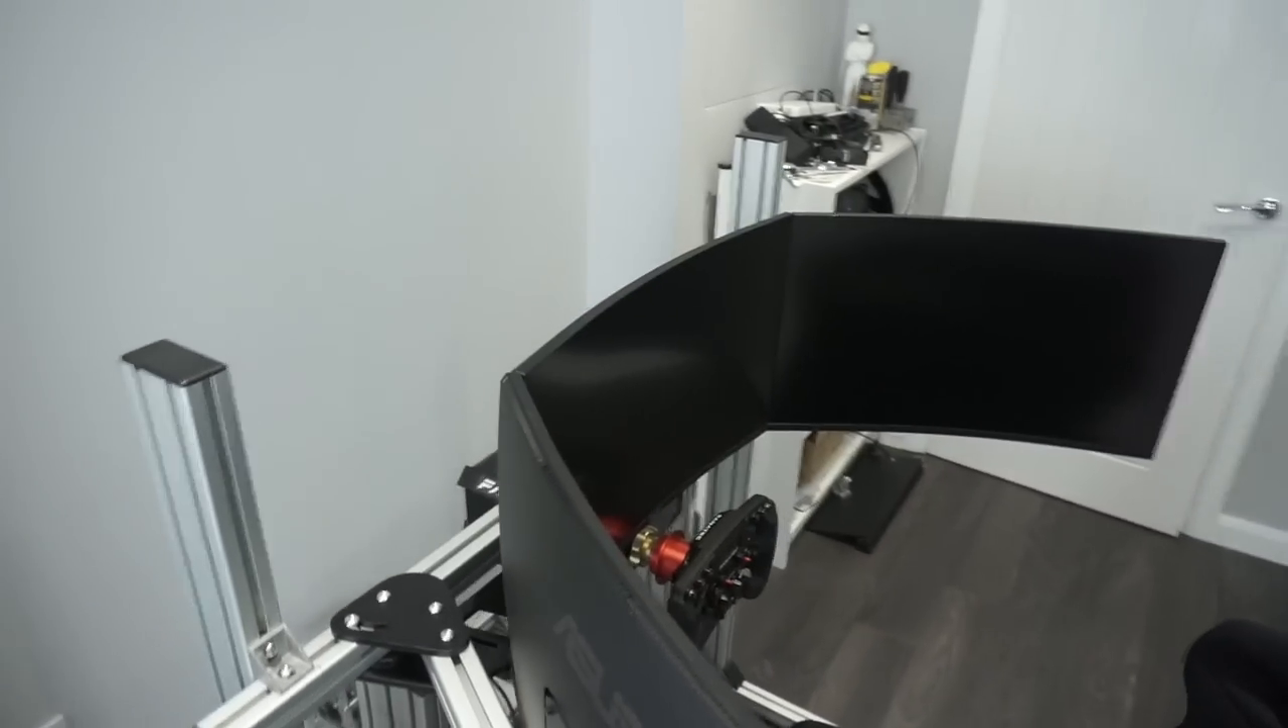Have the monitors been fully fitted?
Yes.